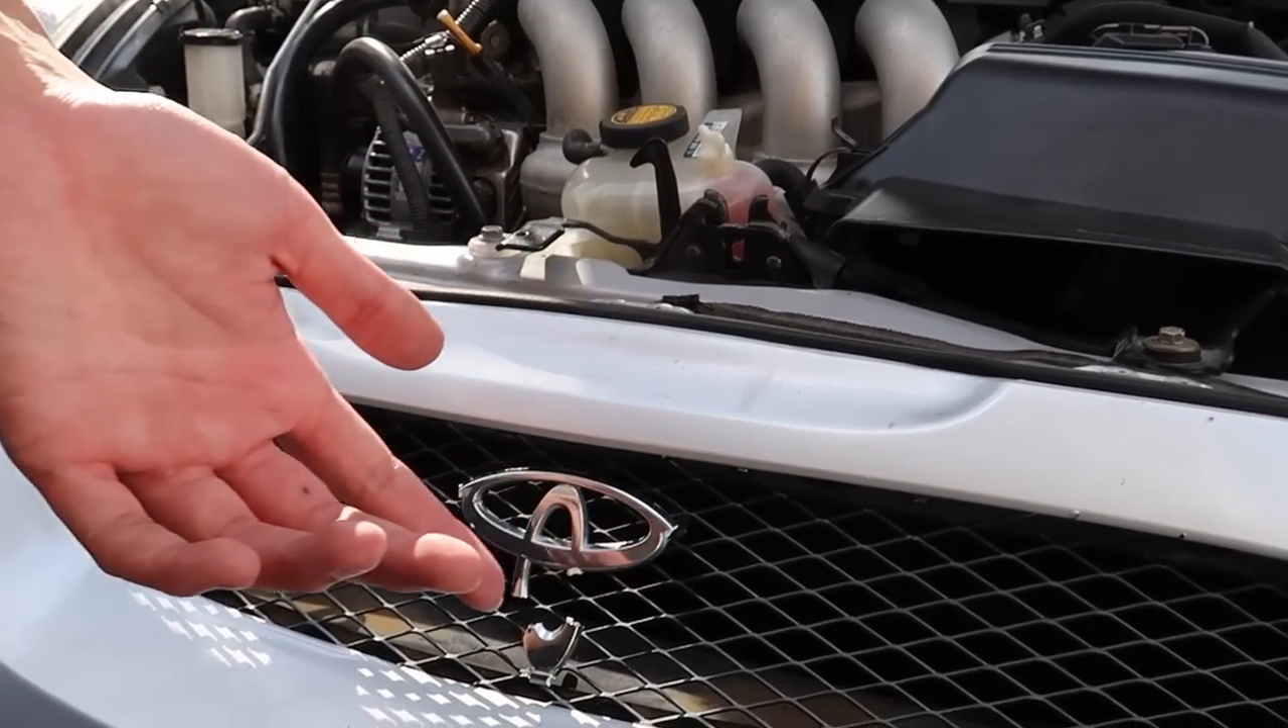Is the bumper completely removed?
No.